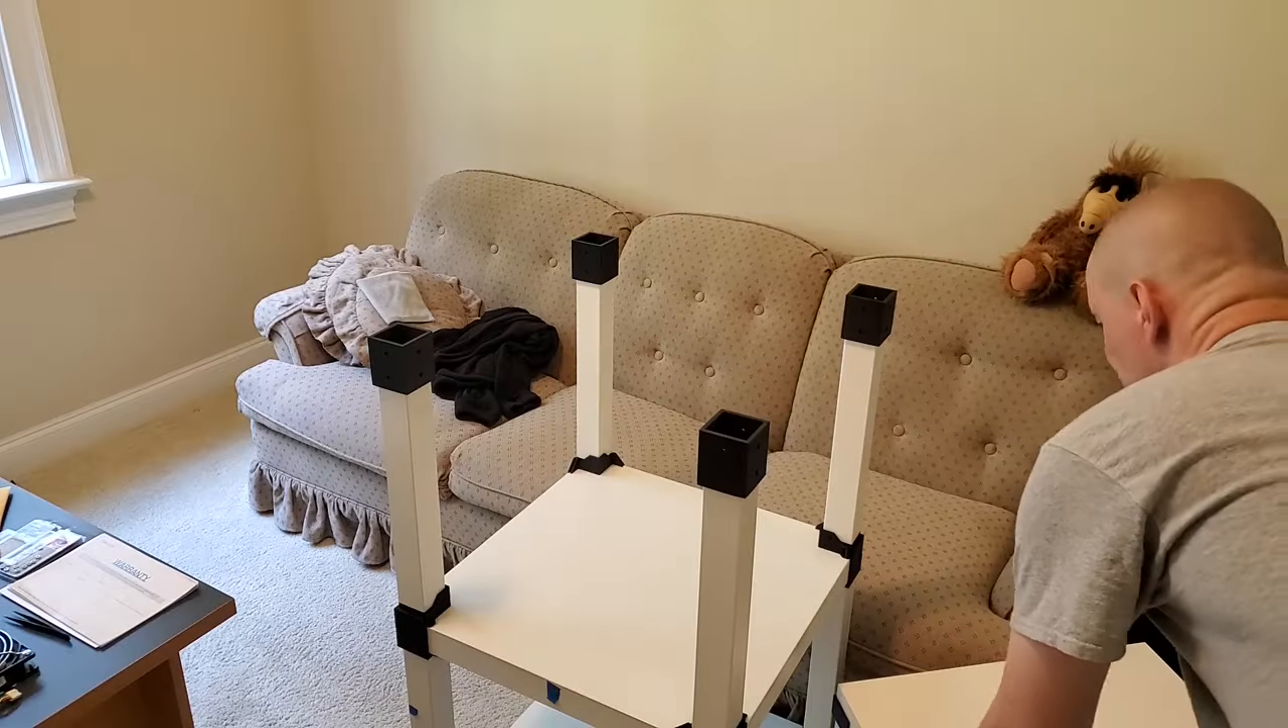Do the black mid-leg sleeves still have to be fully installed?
No.